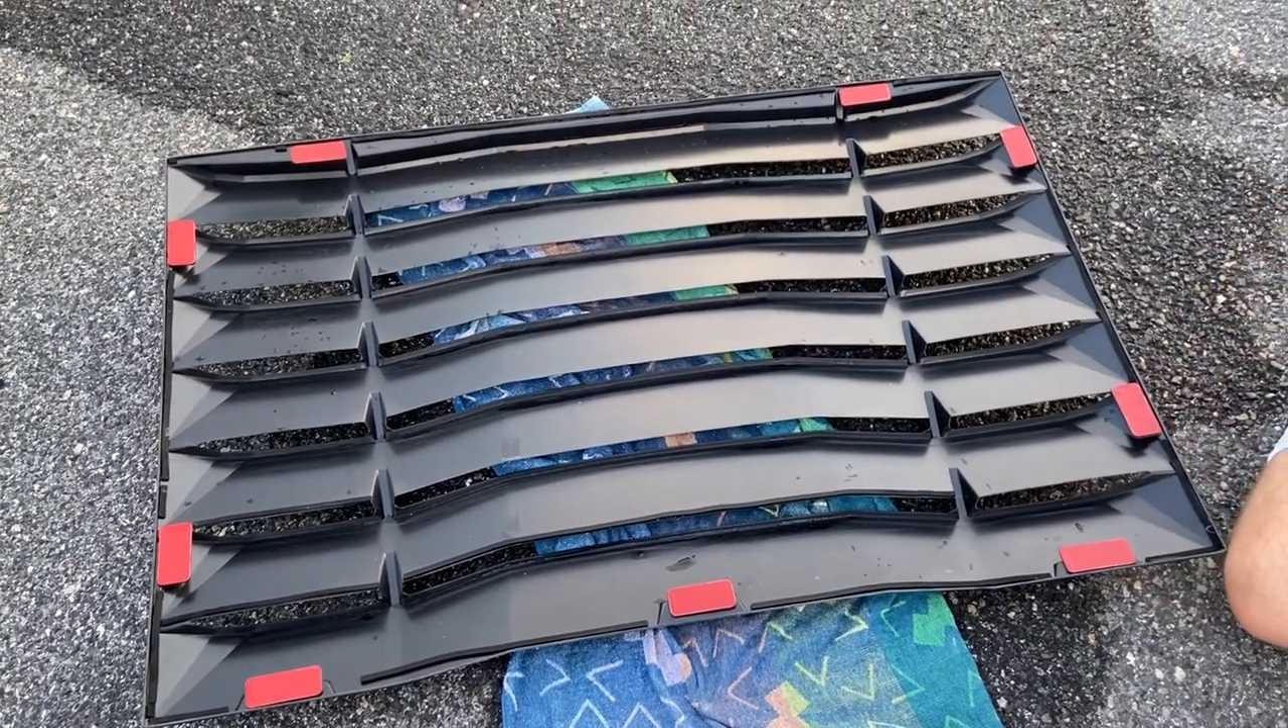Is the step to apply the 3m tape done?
Yes.